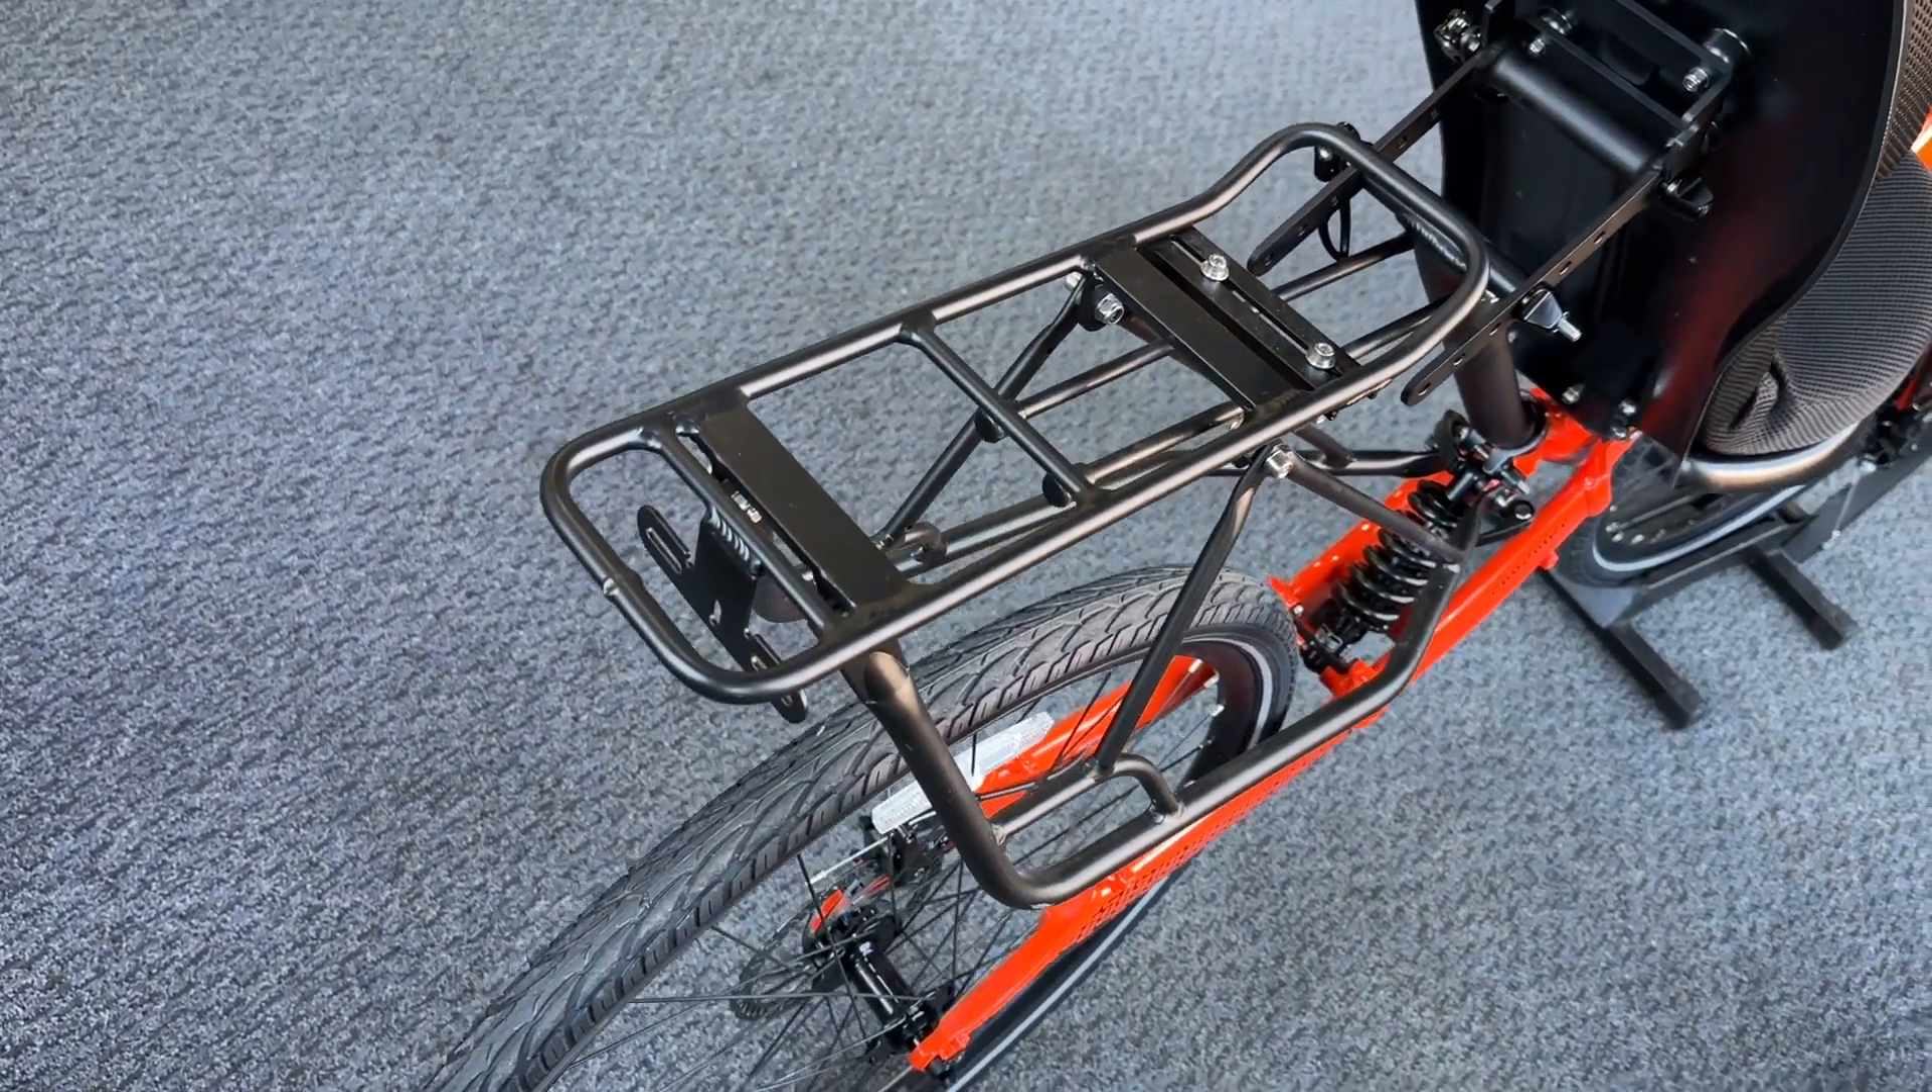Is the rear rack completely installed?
Yes.